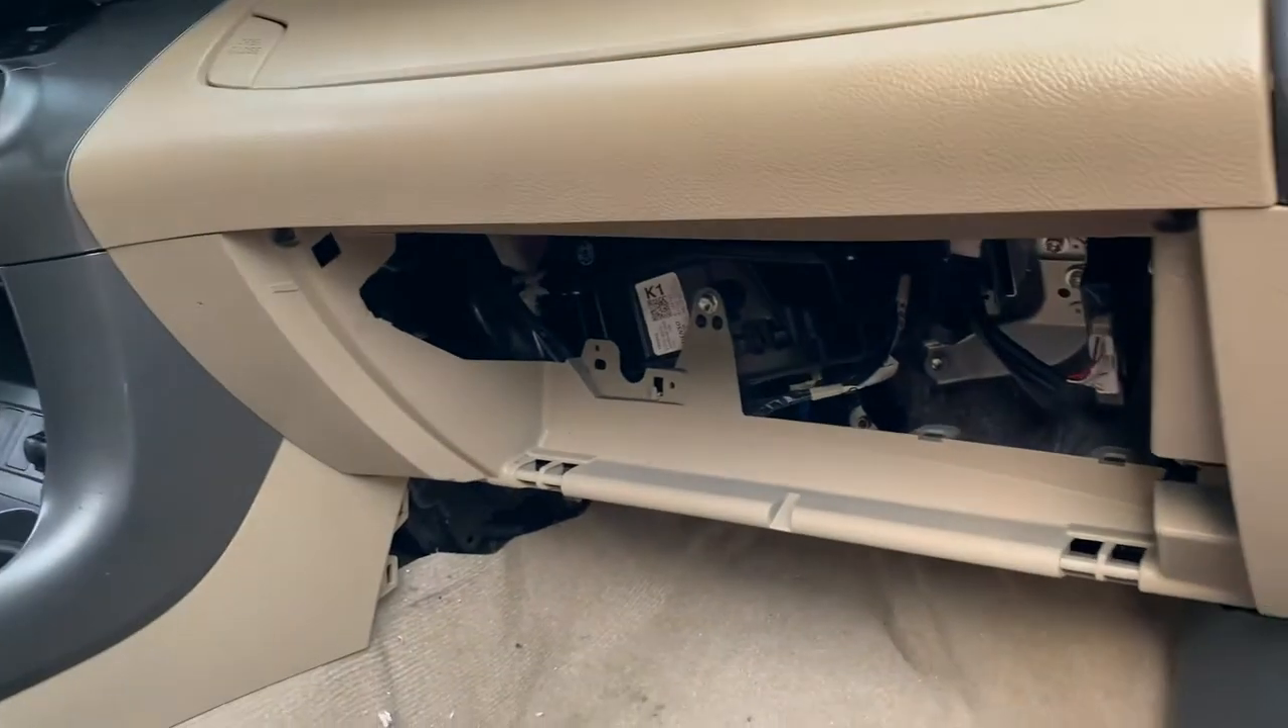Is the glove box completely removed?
Yes.